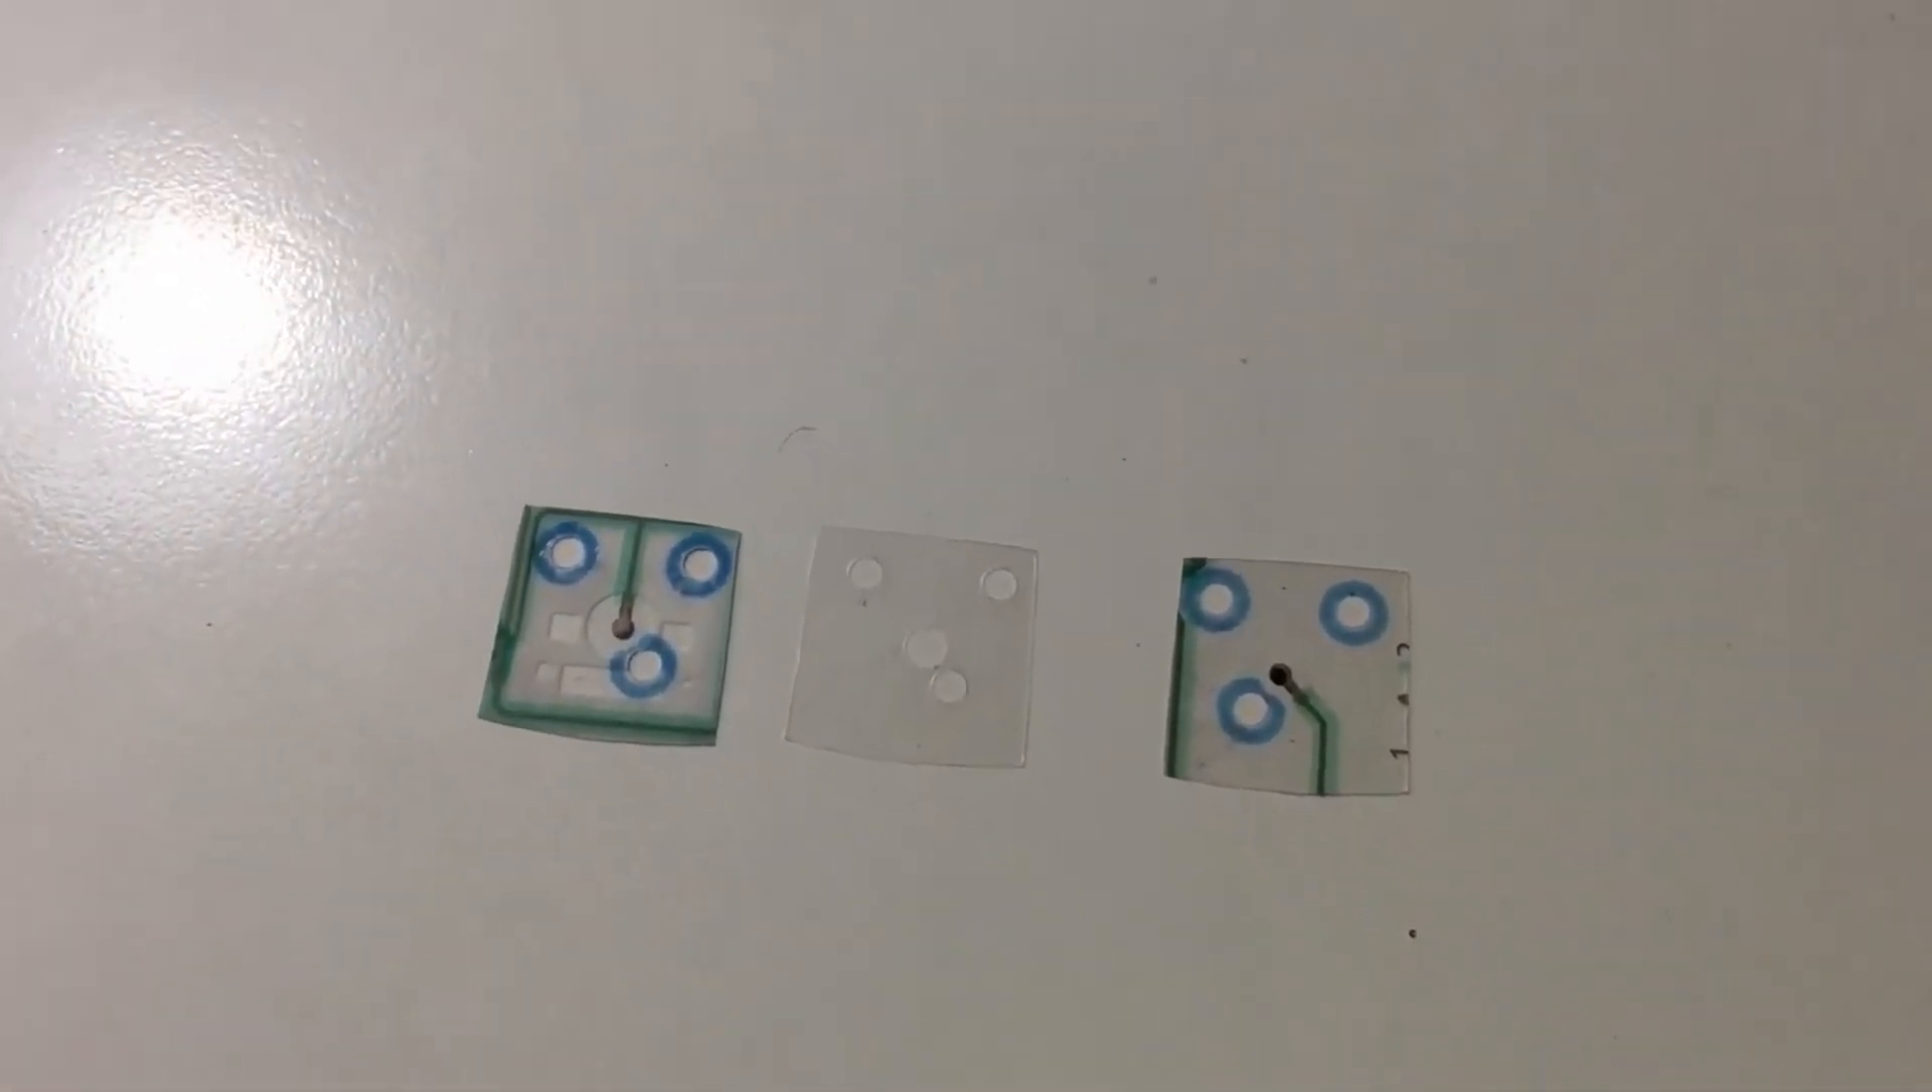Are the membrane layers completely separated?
Yes.